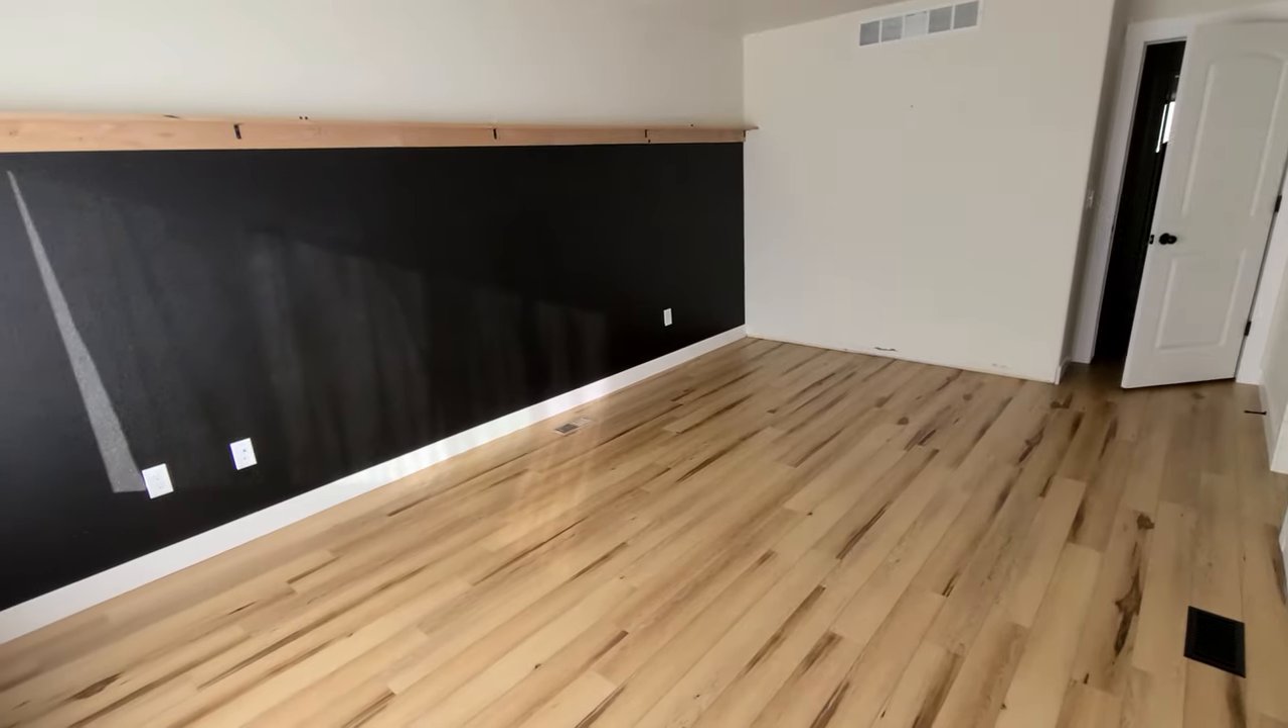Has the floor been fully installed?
Yes.